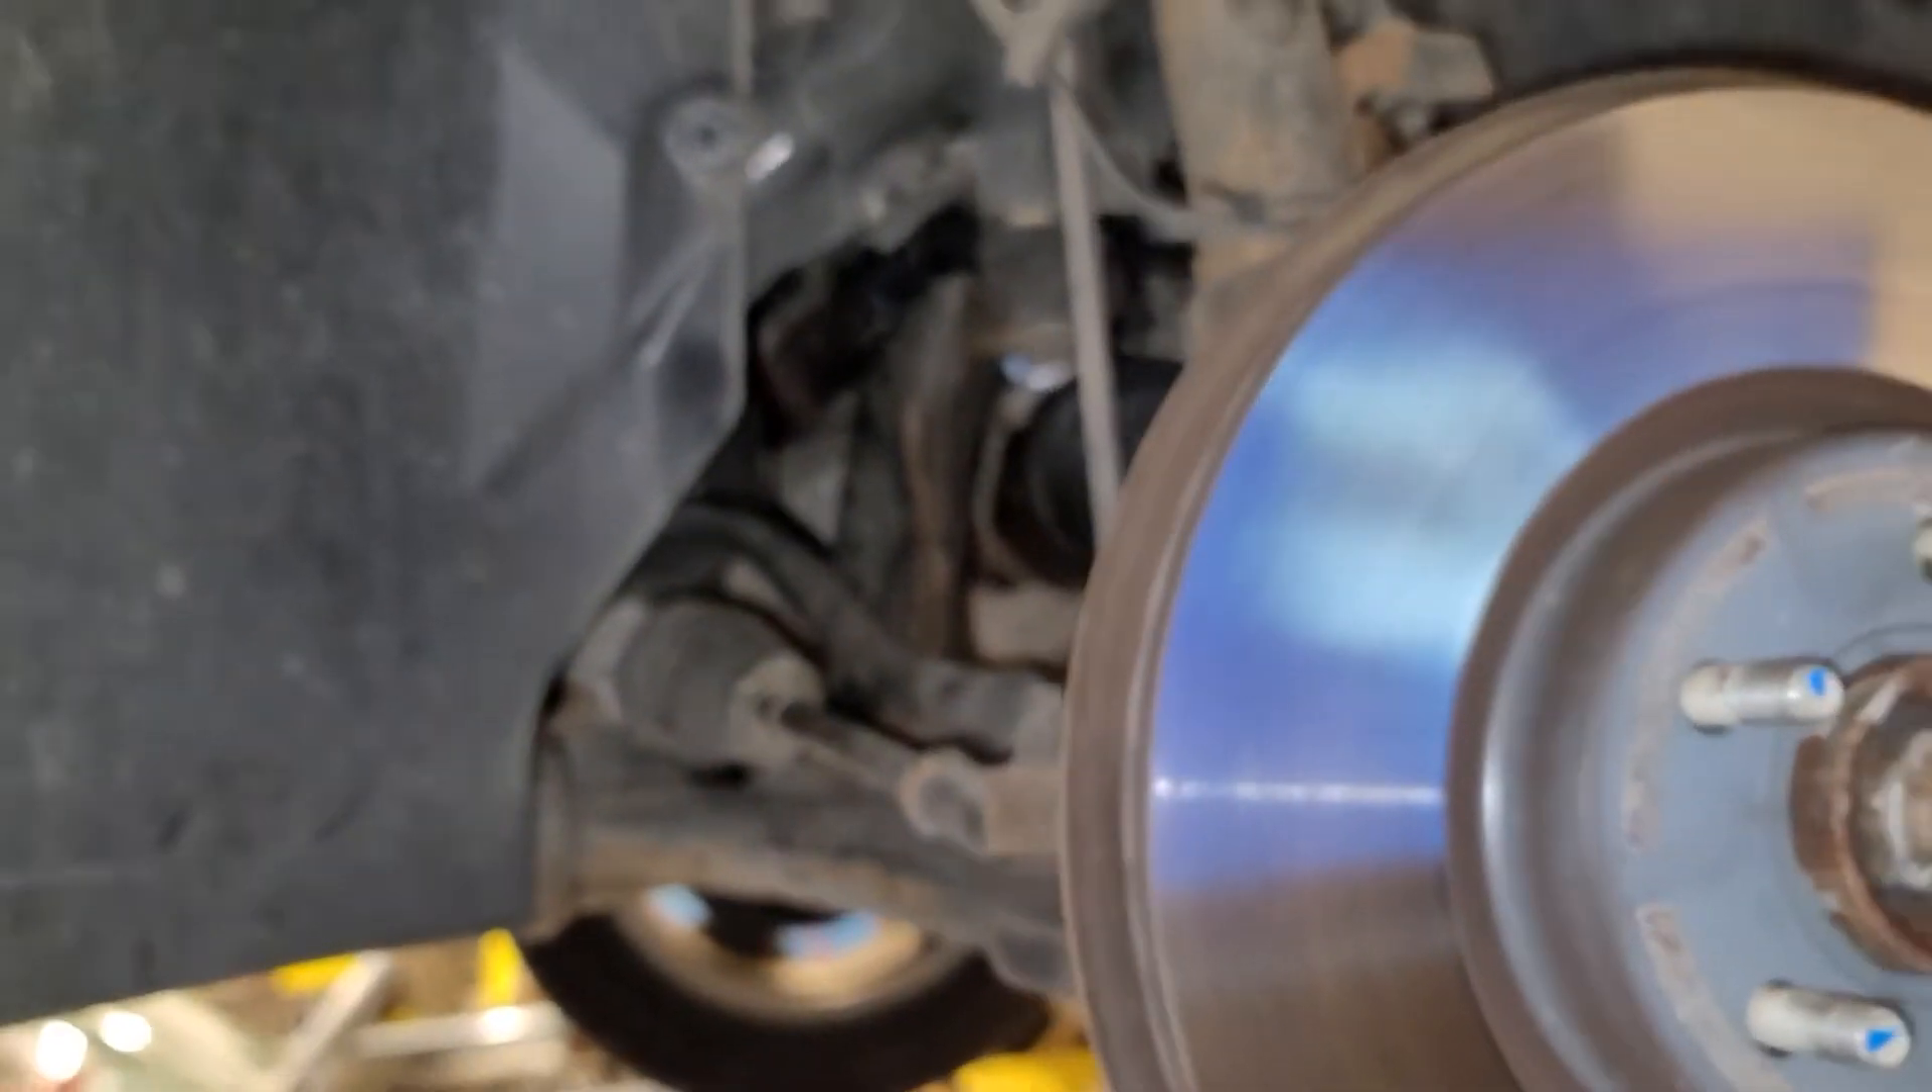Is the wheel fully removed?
Yes.